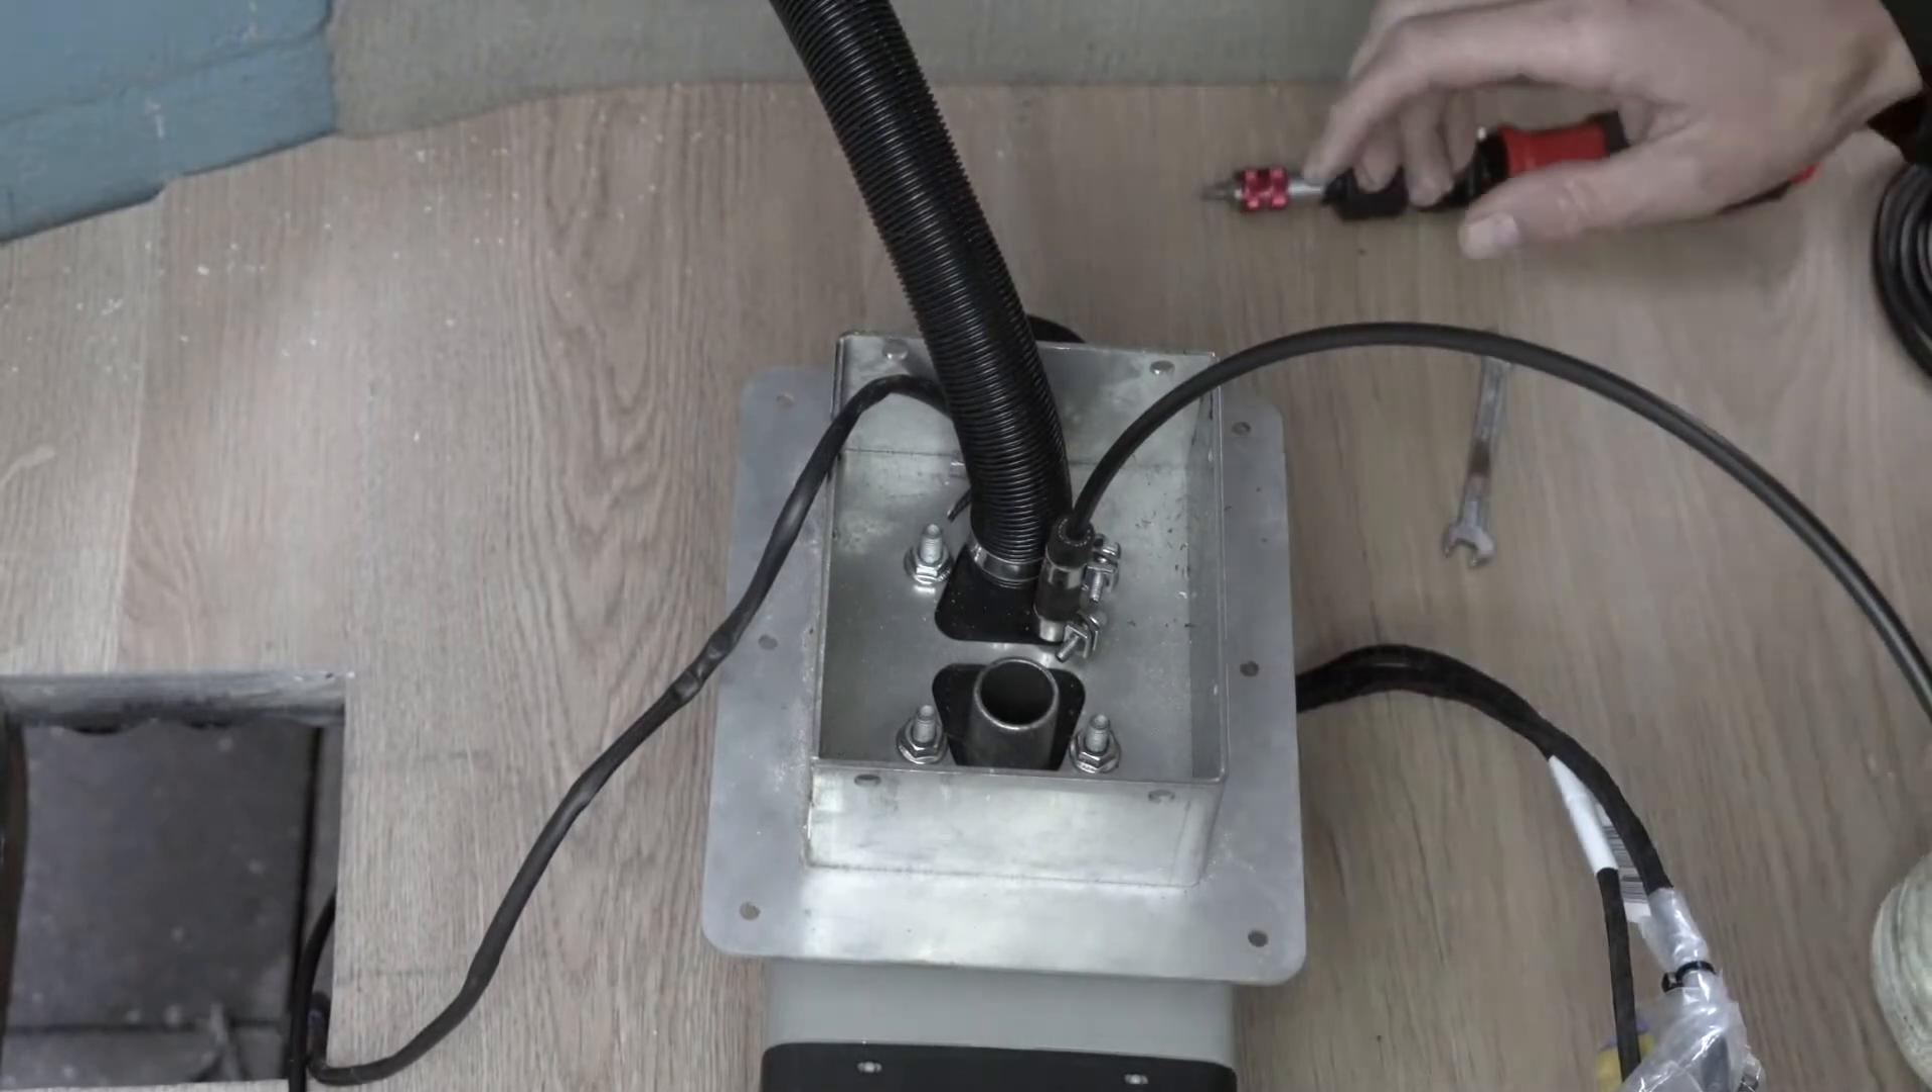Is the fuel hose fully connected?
Yes.